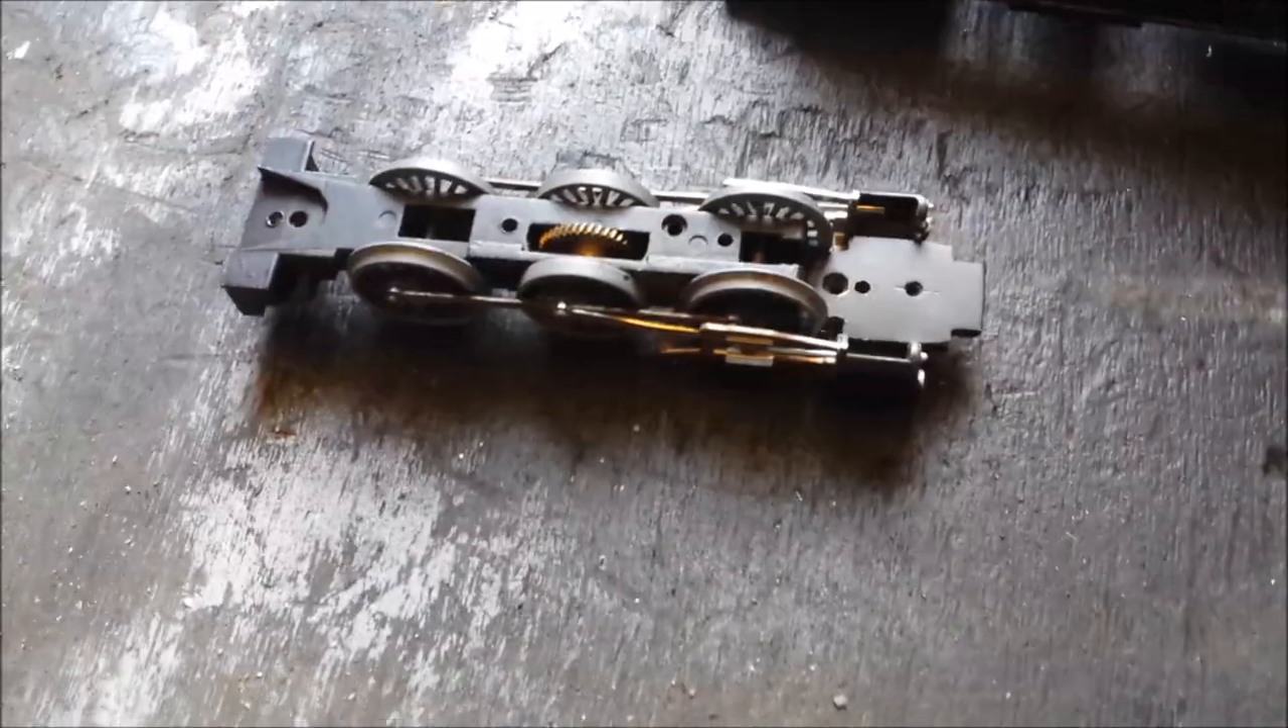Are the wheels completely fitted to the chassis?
Yes.